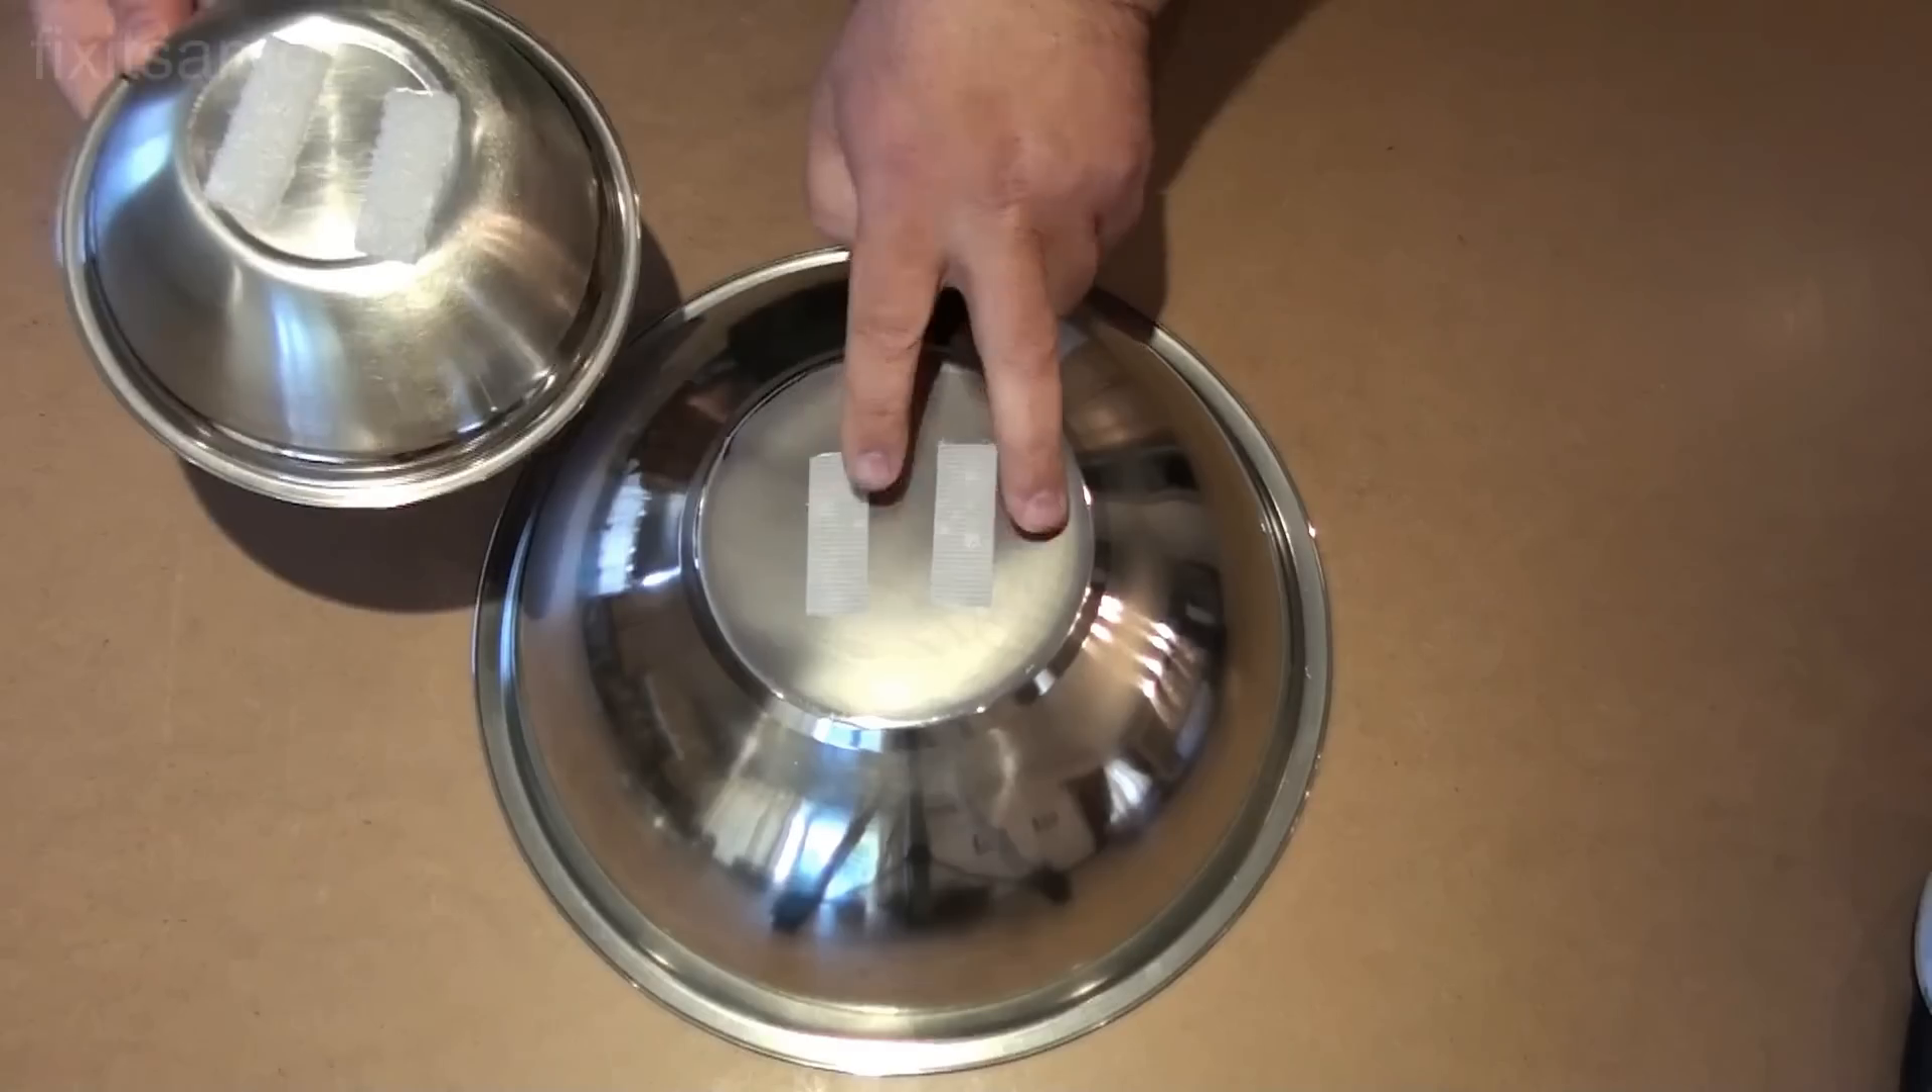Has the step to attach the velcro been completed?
Yes.